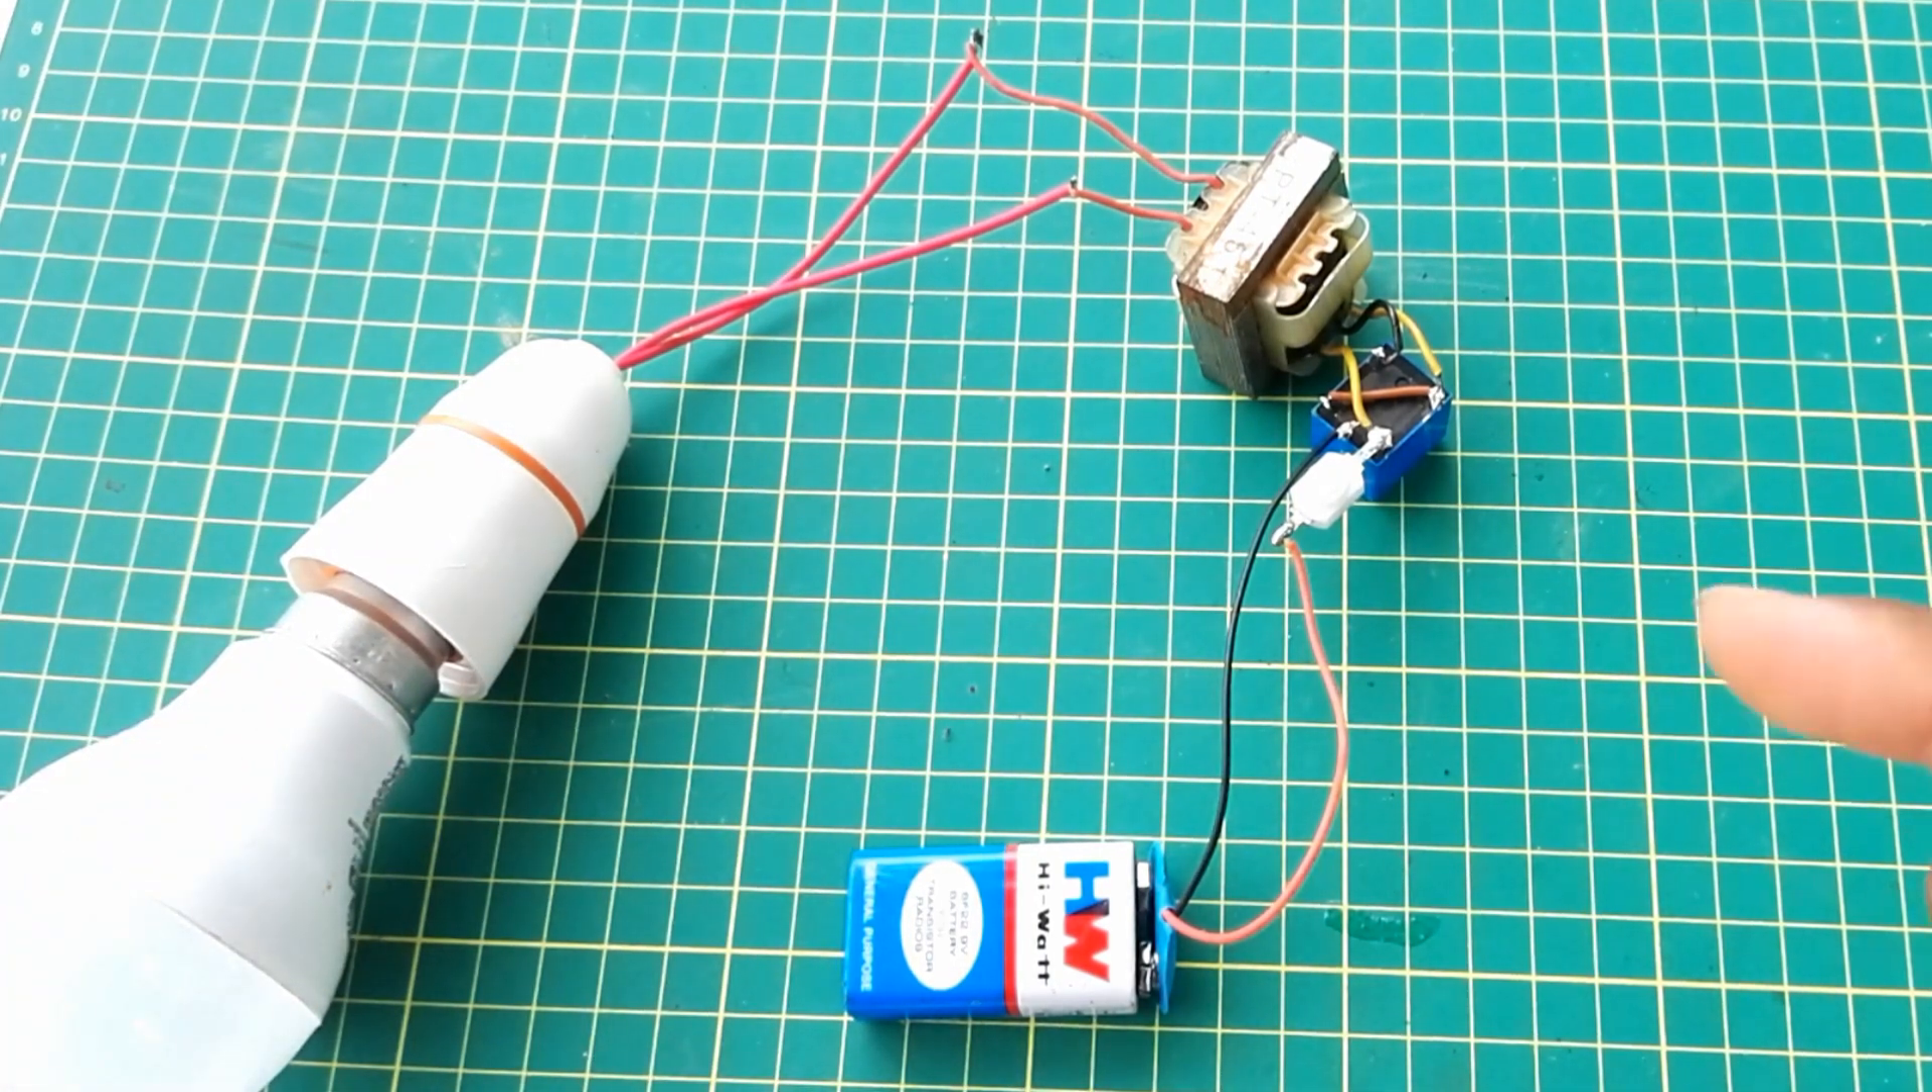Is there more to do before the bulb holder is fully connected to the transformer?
No.